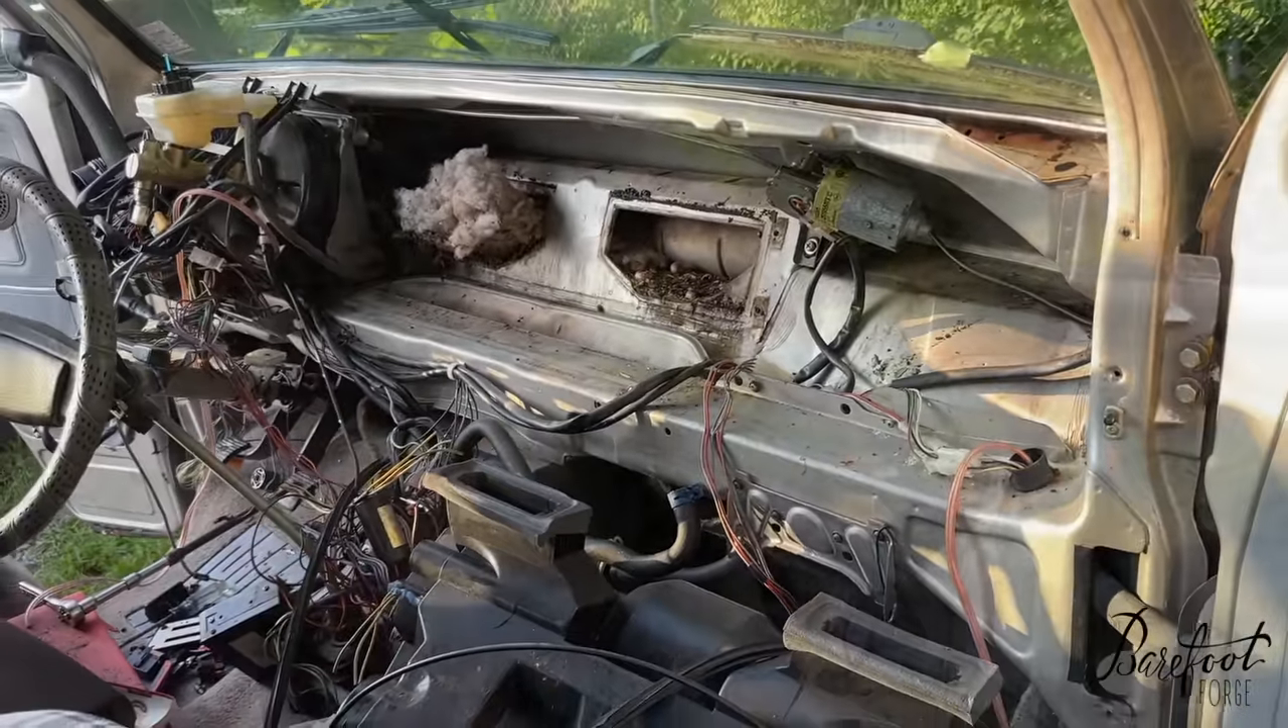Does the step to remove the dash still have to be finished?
No.